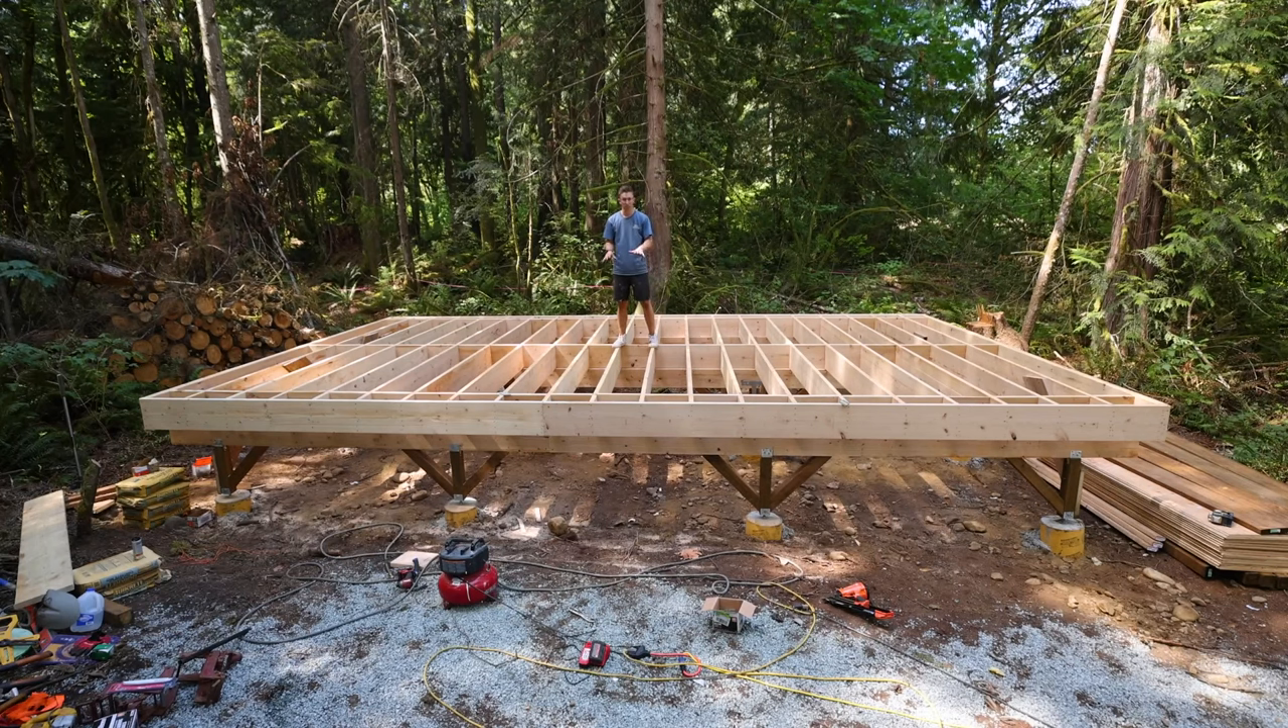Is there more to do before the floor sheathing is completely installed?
Yes.